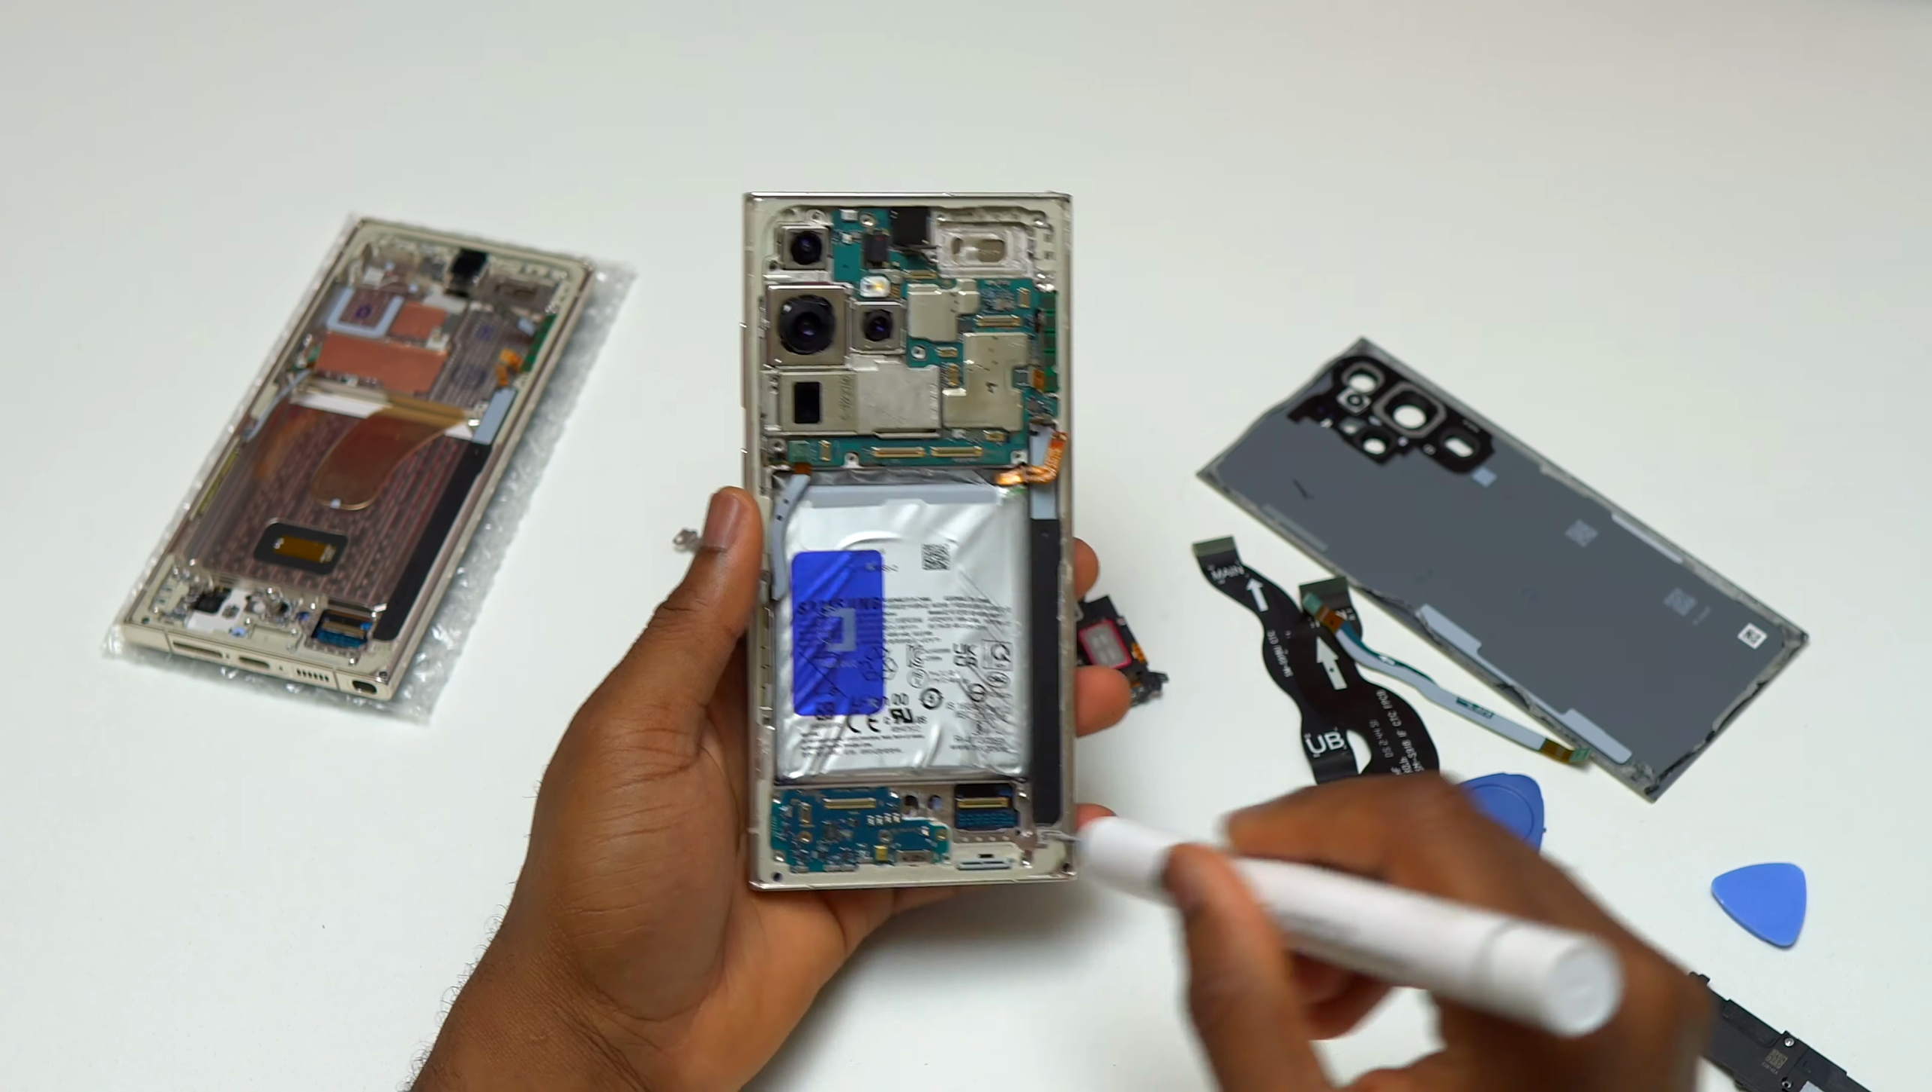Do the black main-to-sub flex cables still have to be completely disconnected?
No.